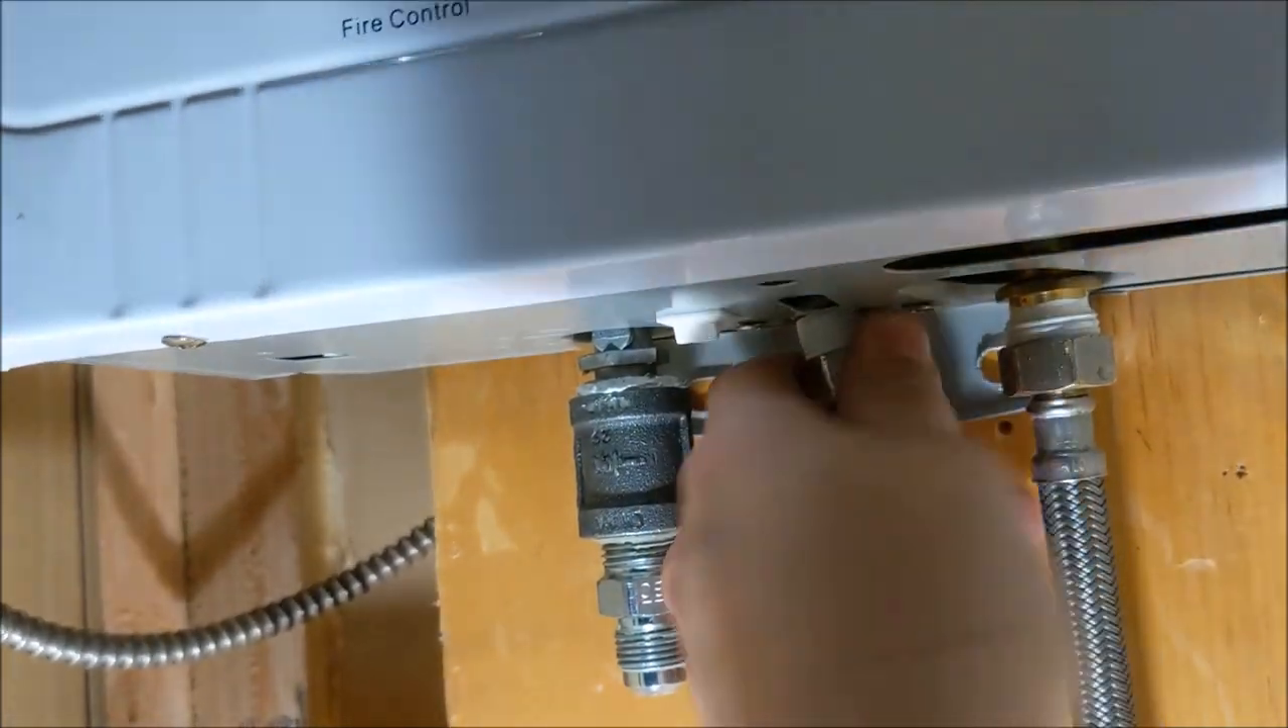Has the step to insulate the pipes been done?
No.